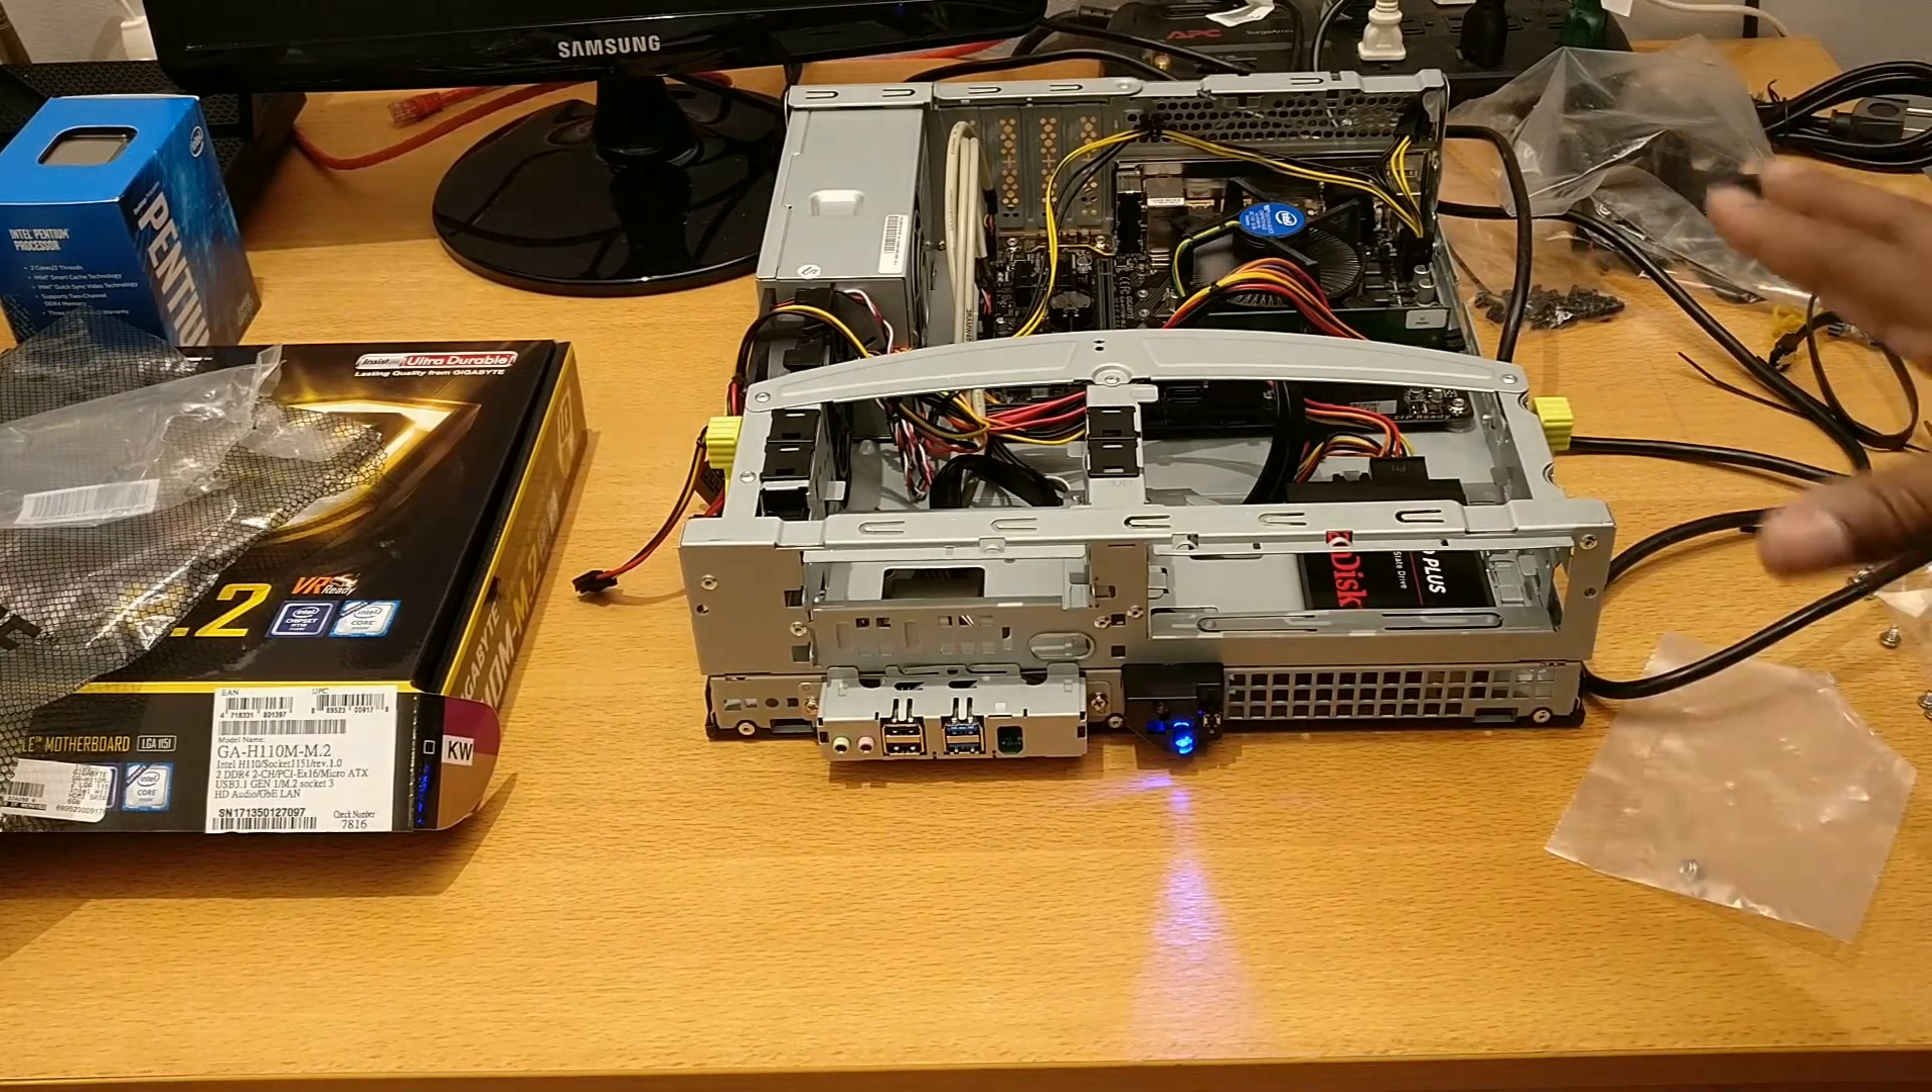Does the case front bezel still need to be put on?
Yes.